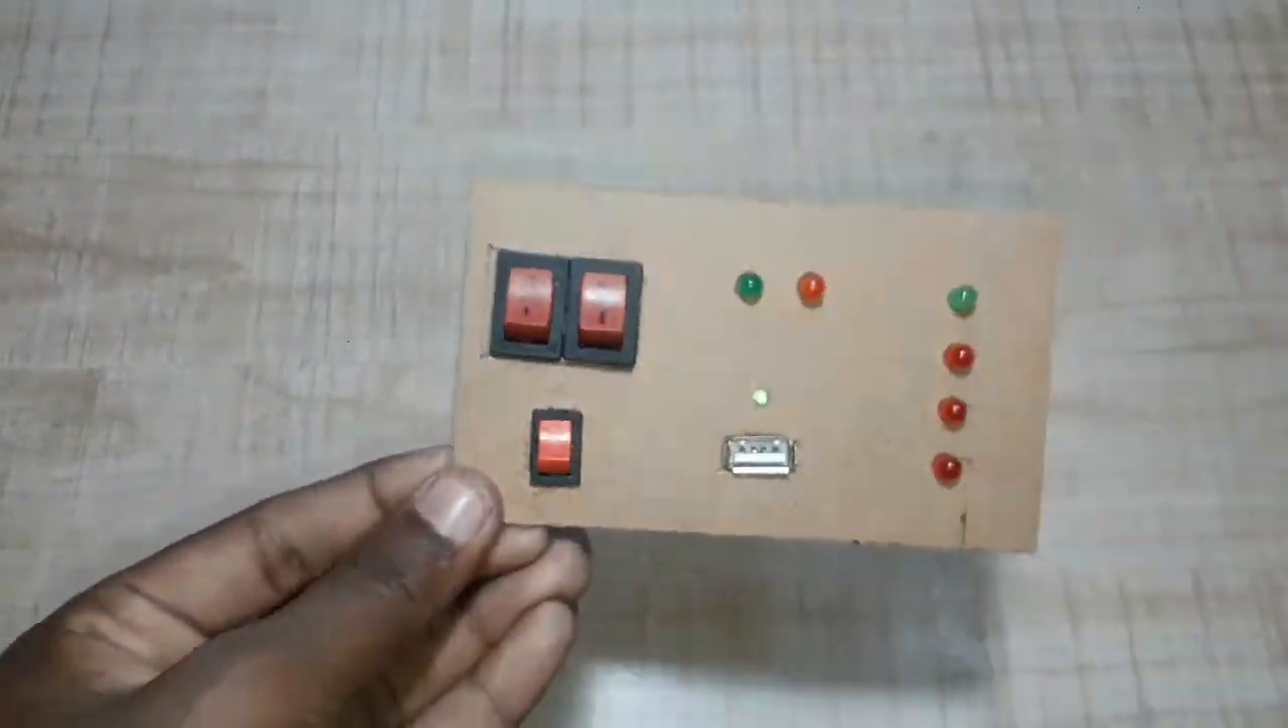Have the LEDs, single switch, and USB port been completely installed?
Yes.